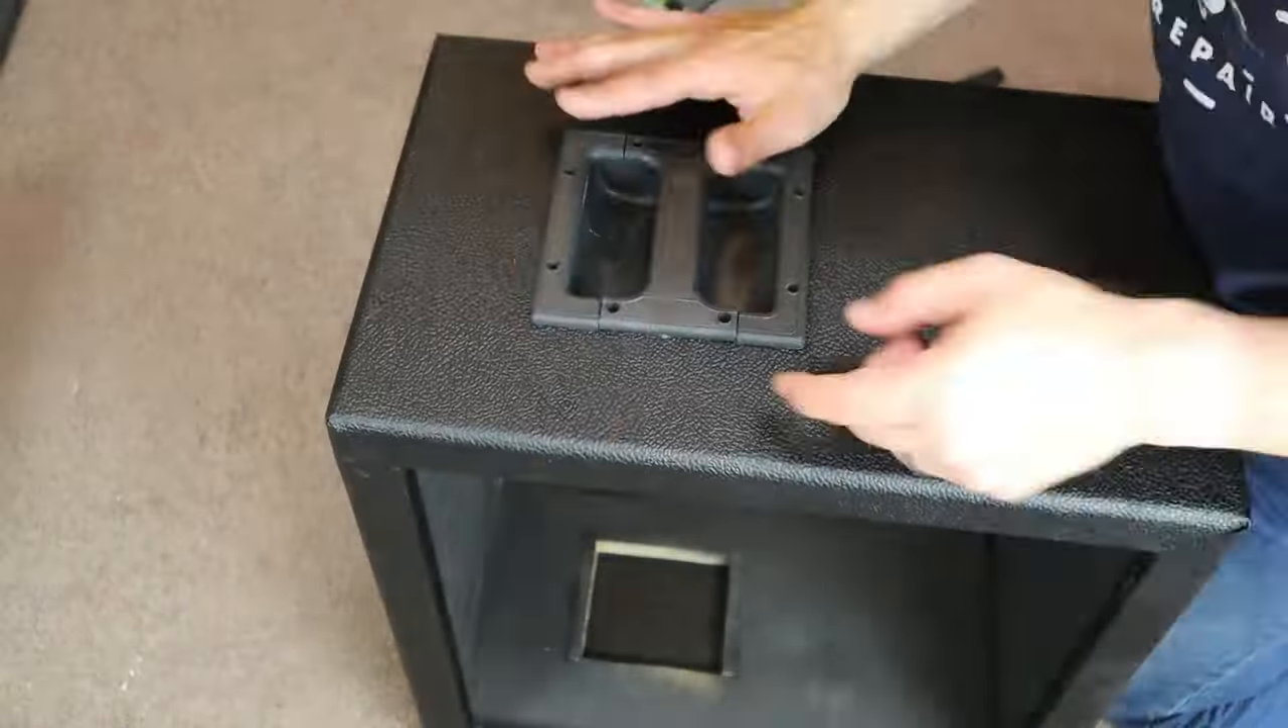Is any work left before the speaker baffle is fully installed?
Yes.